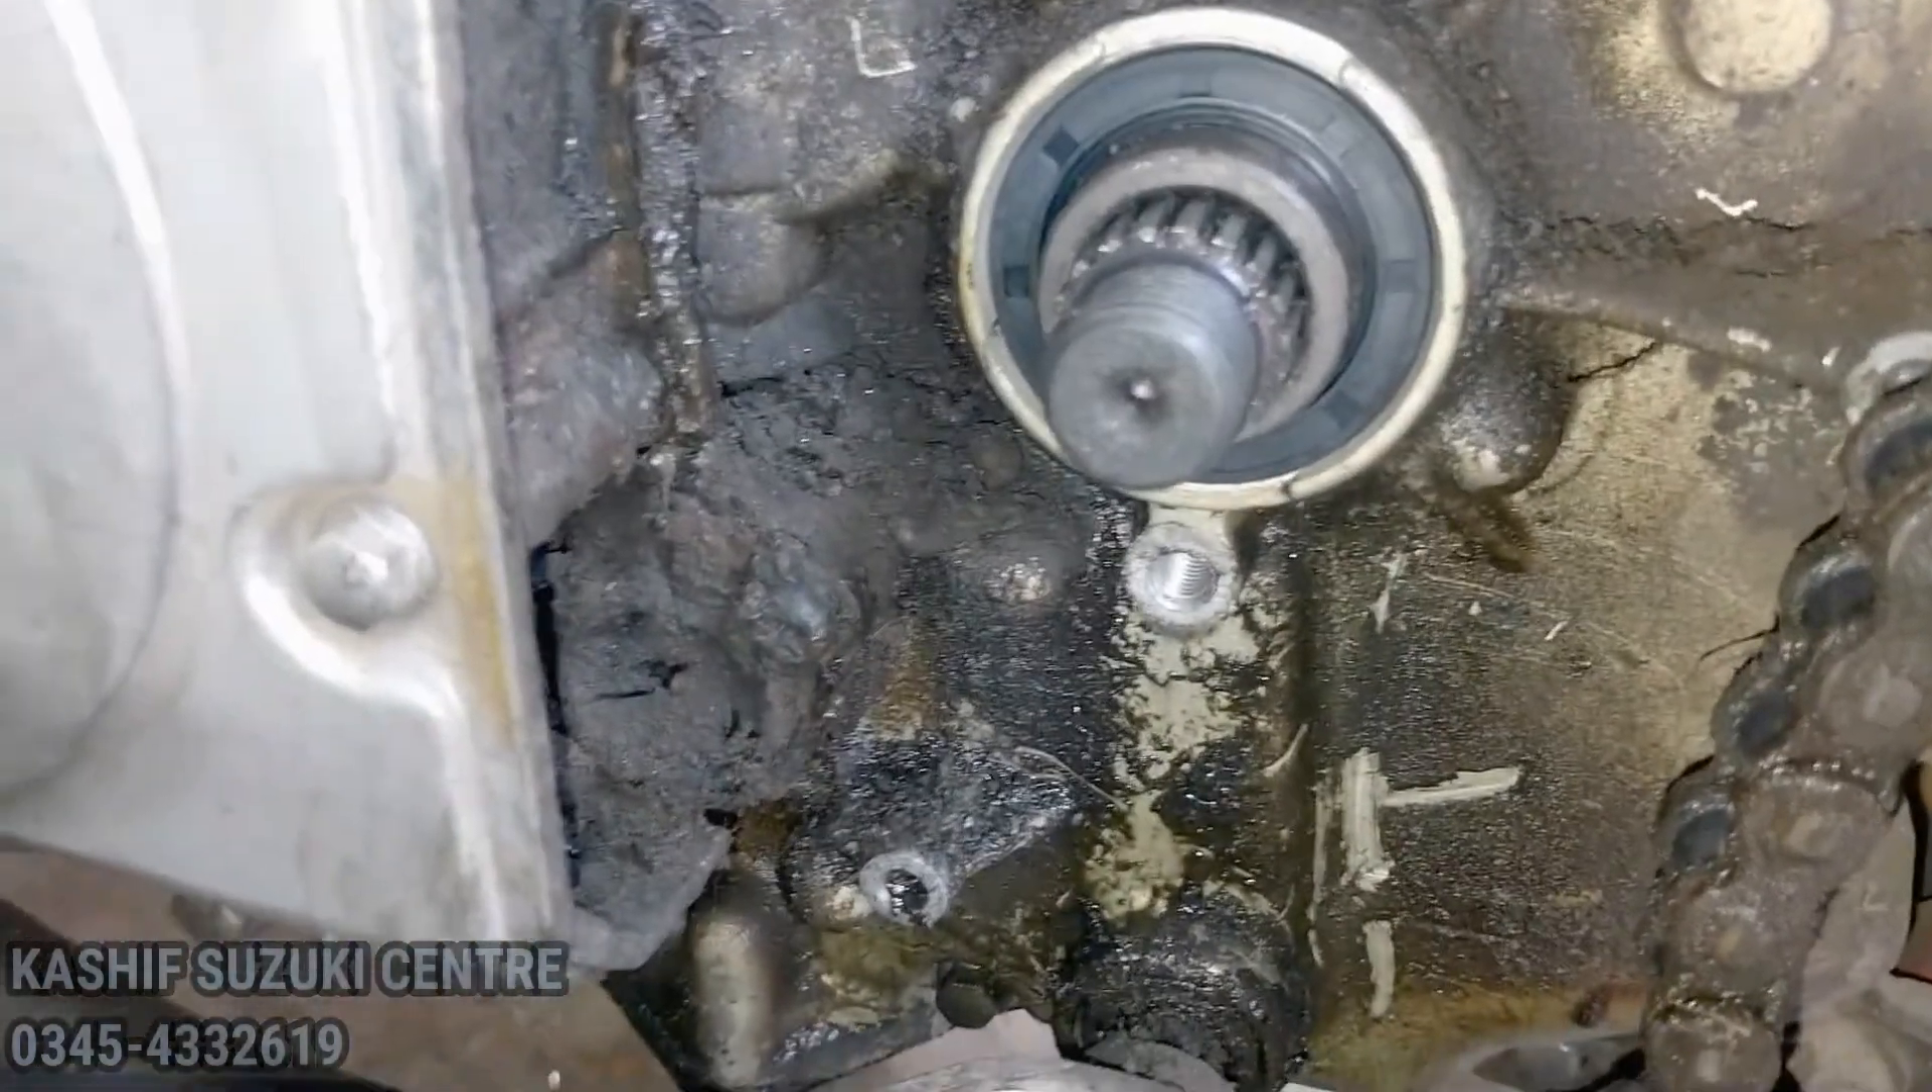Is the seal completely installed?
Yes.